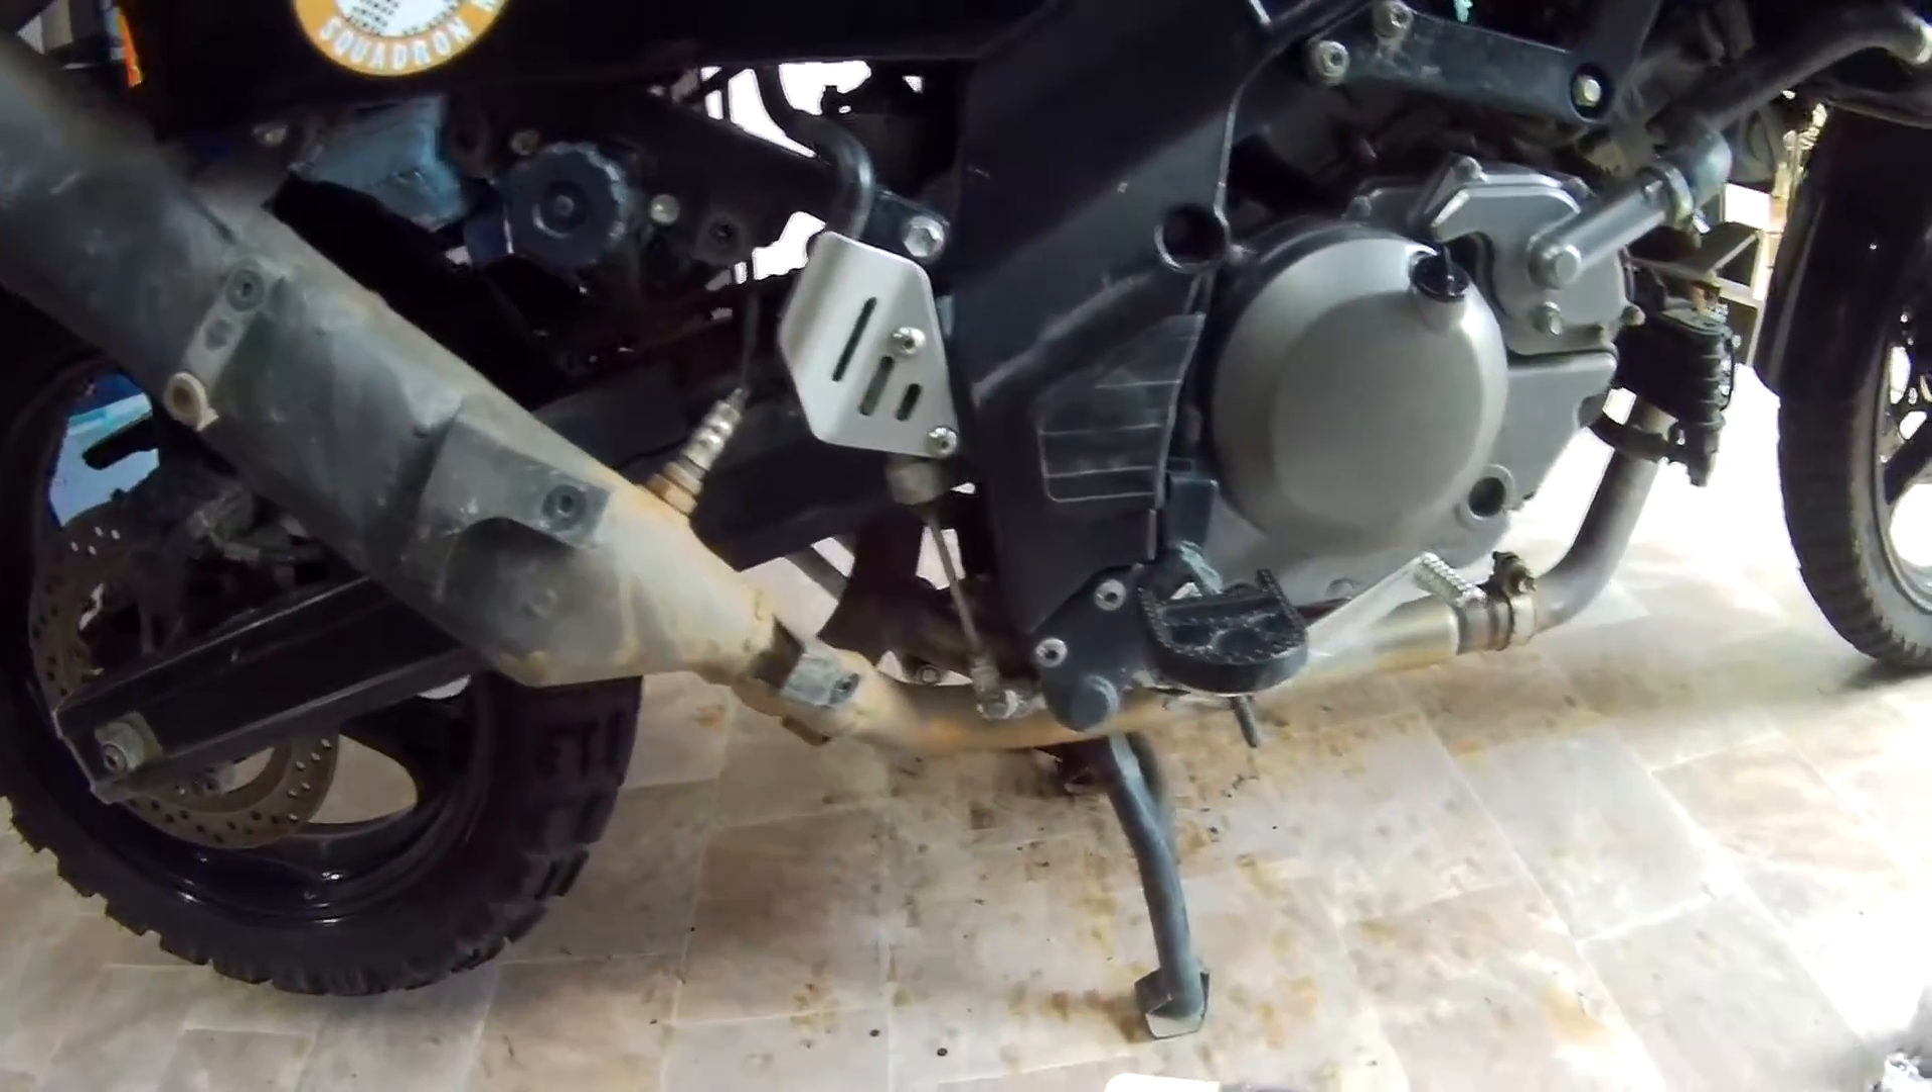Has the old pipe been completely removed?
No.